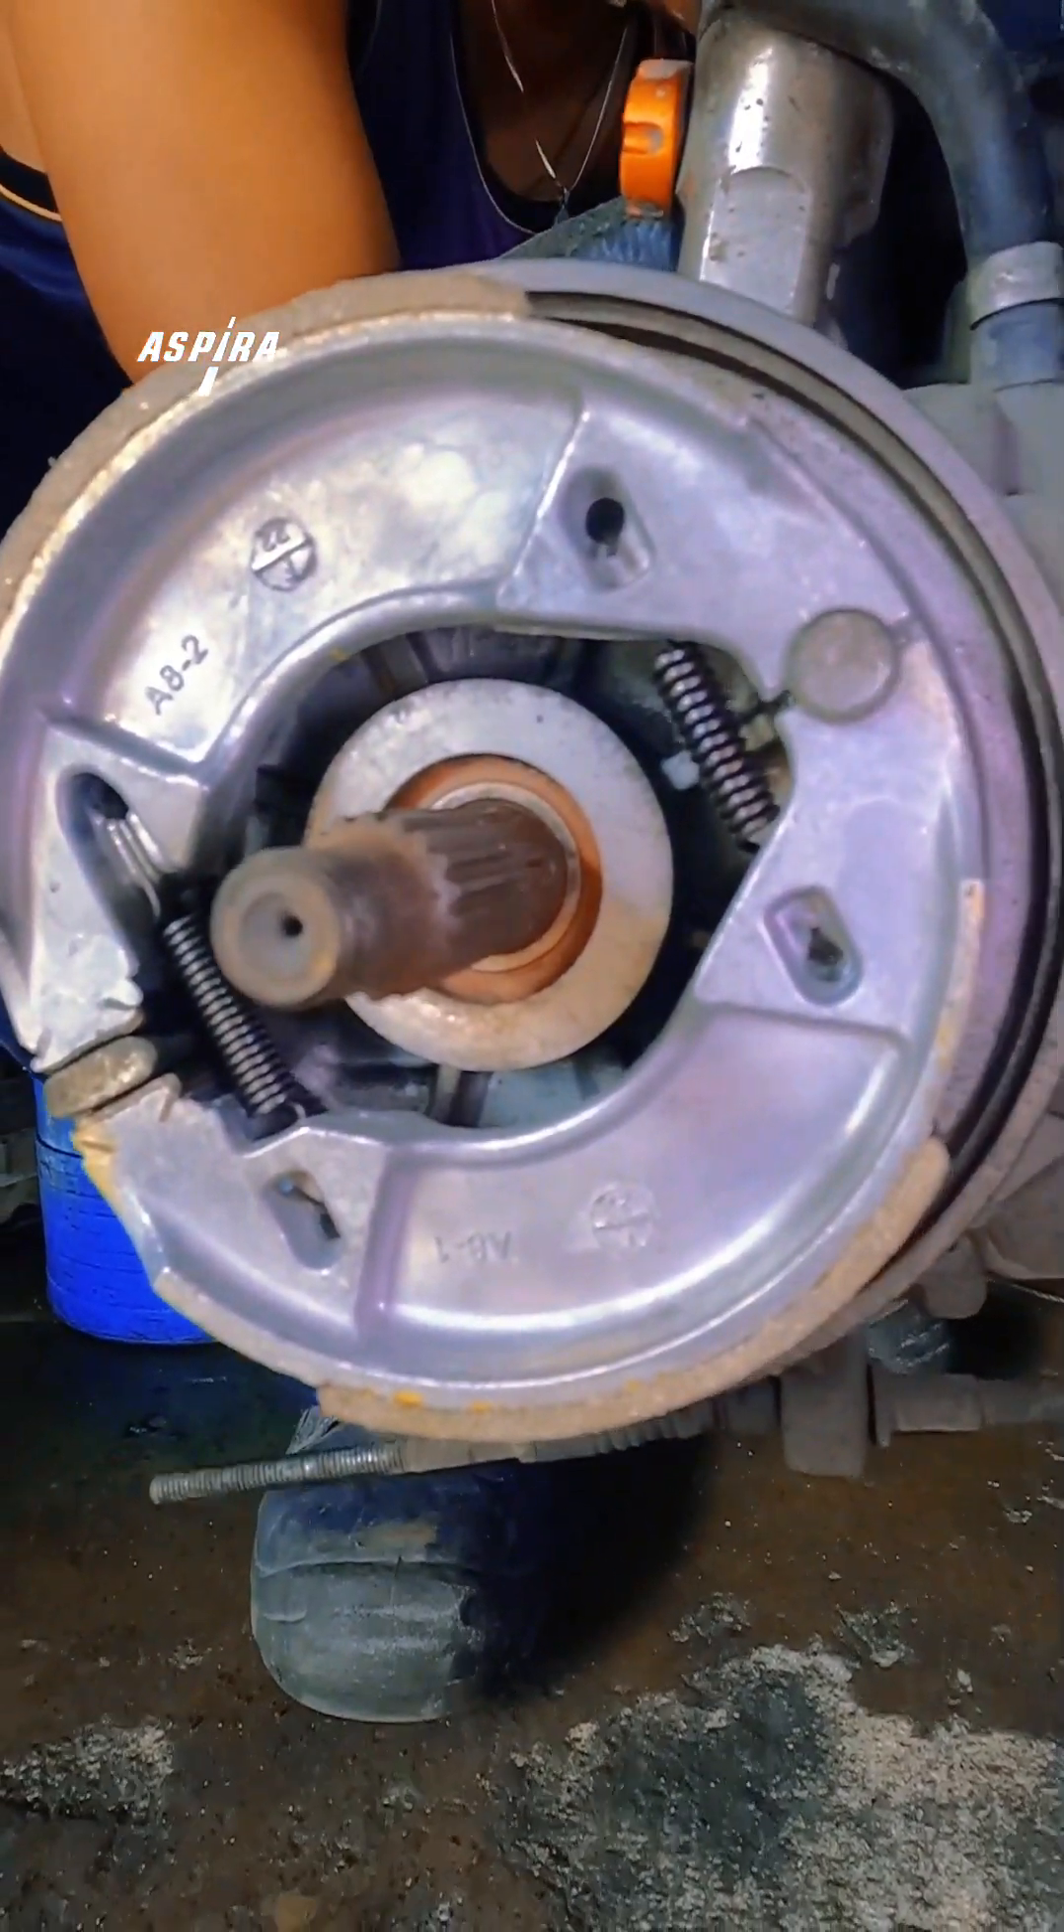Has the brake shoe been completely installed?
Yes.